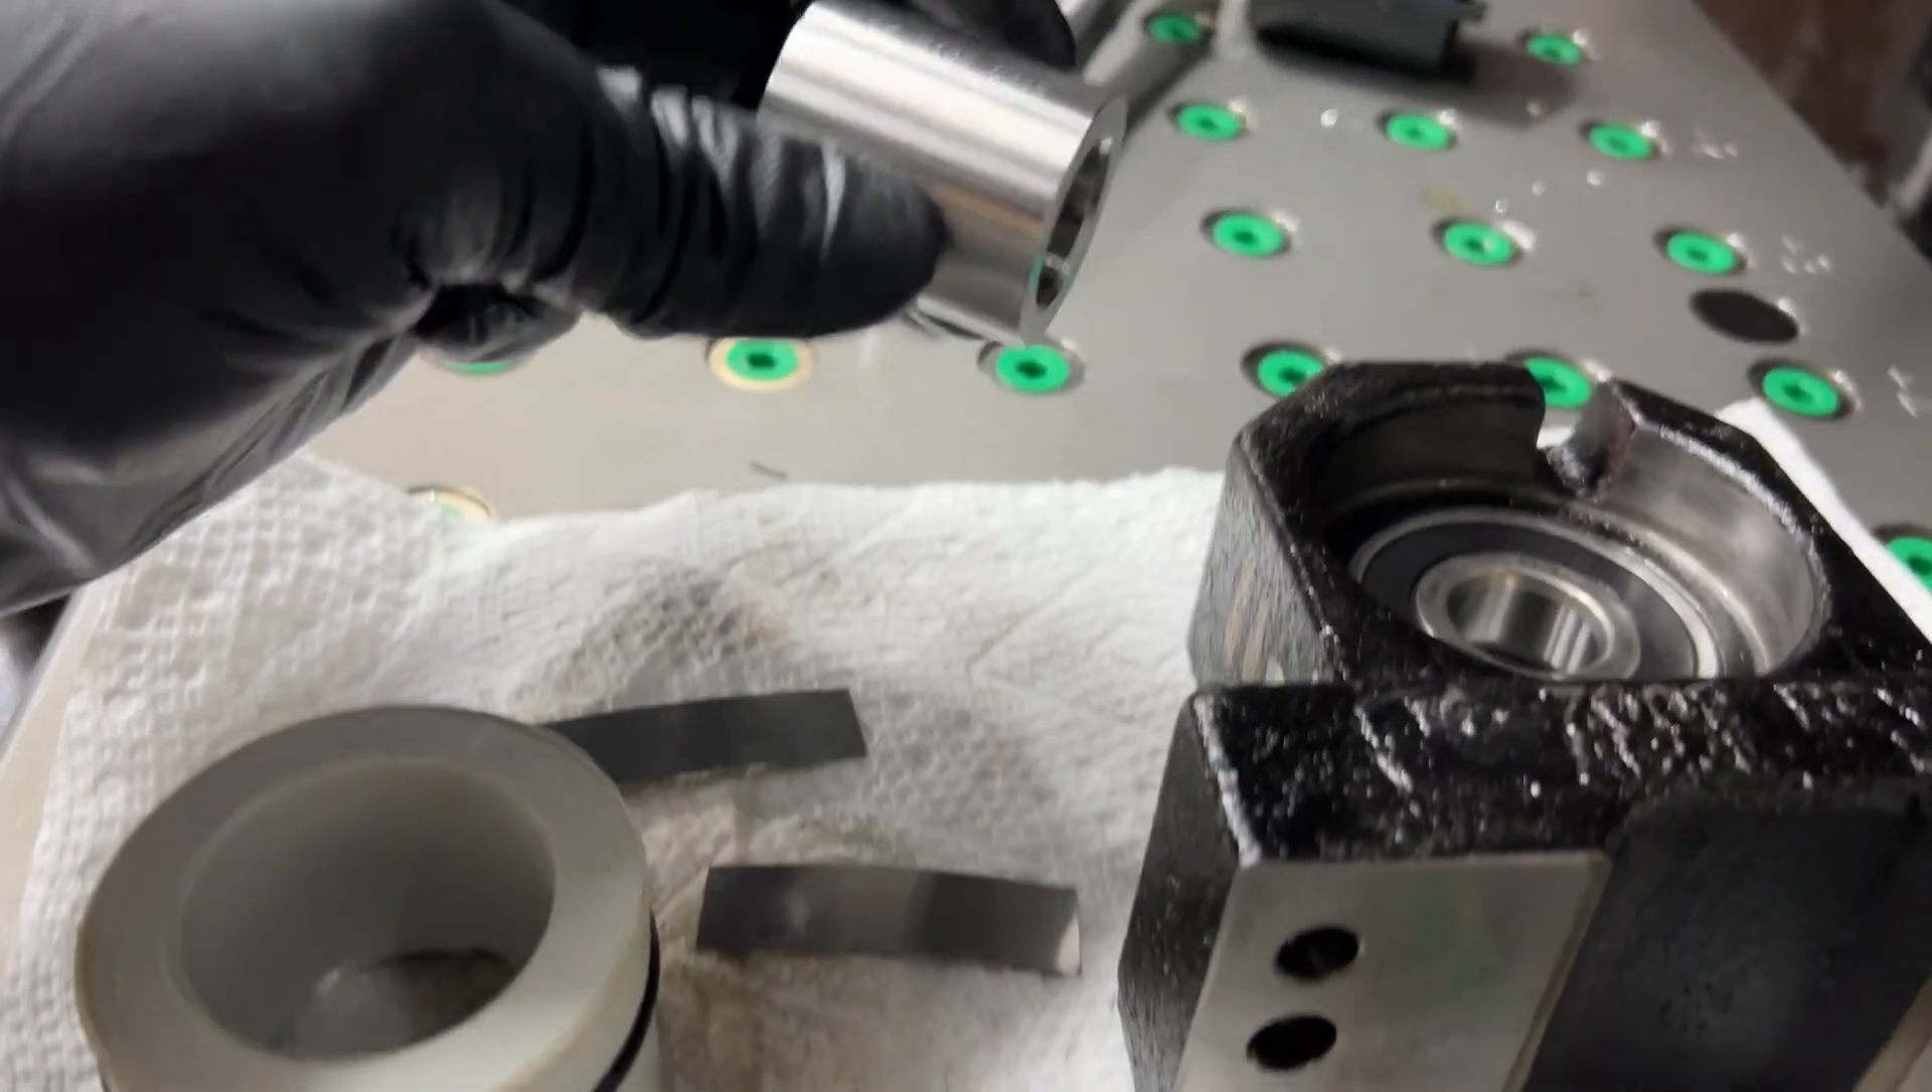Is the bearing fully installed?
Yes.